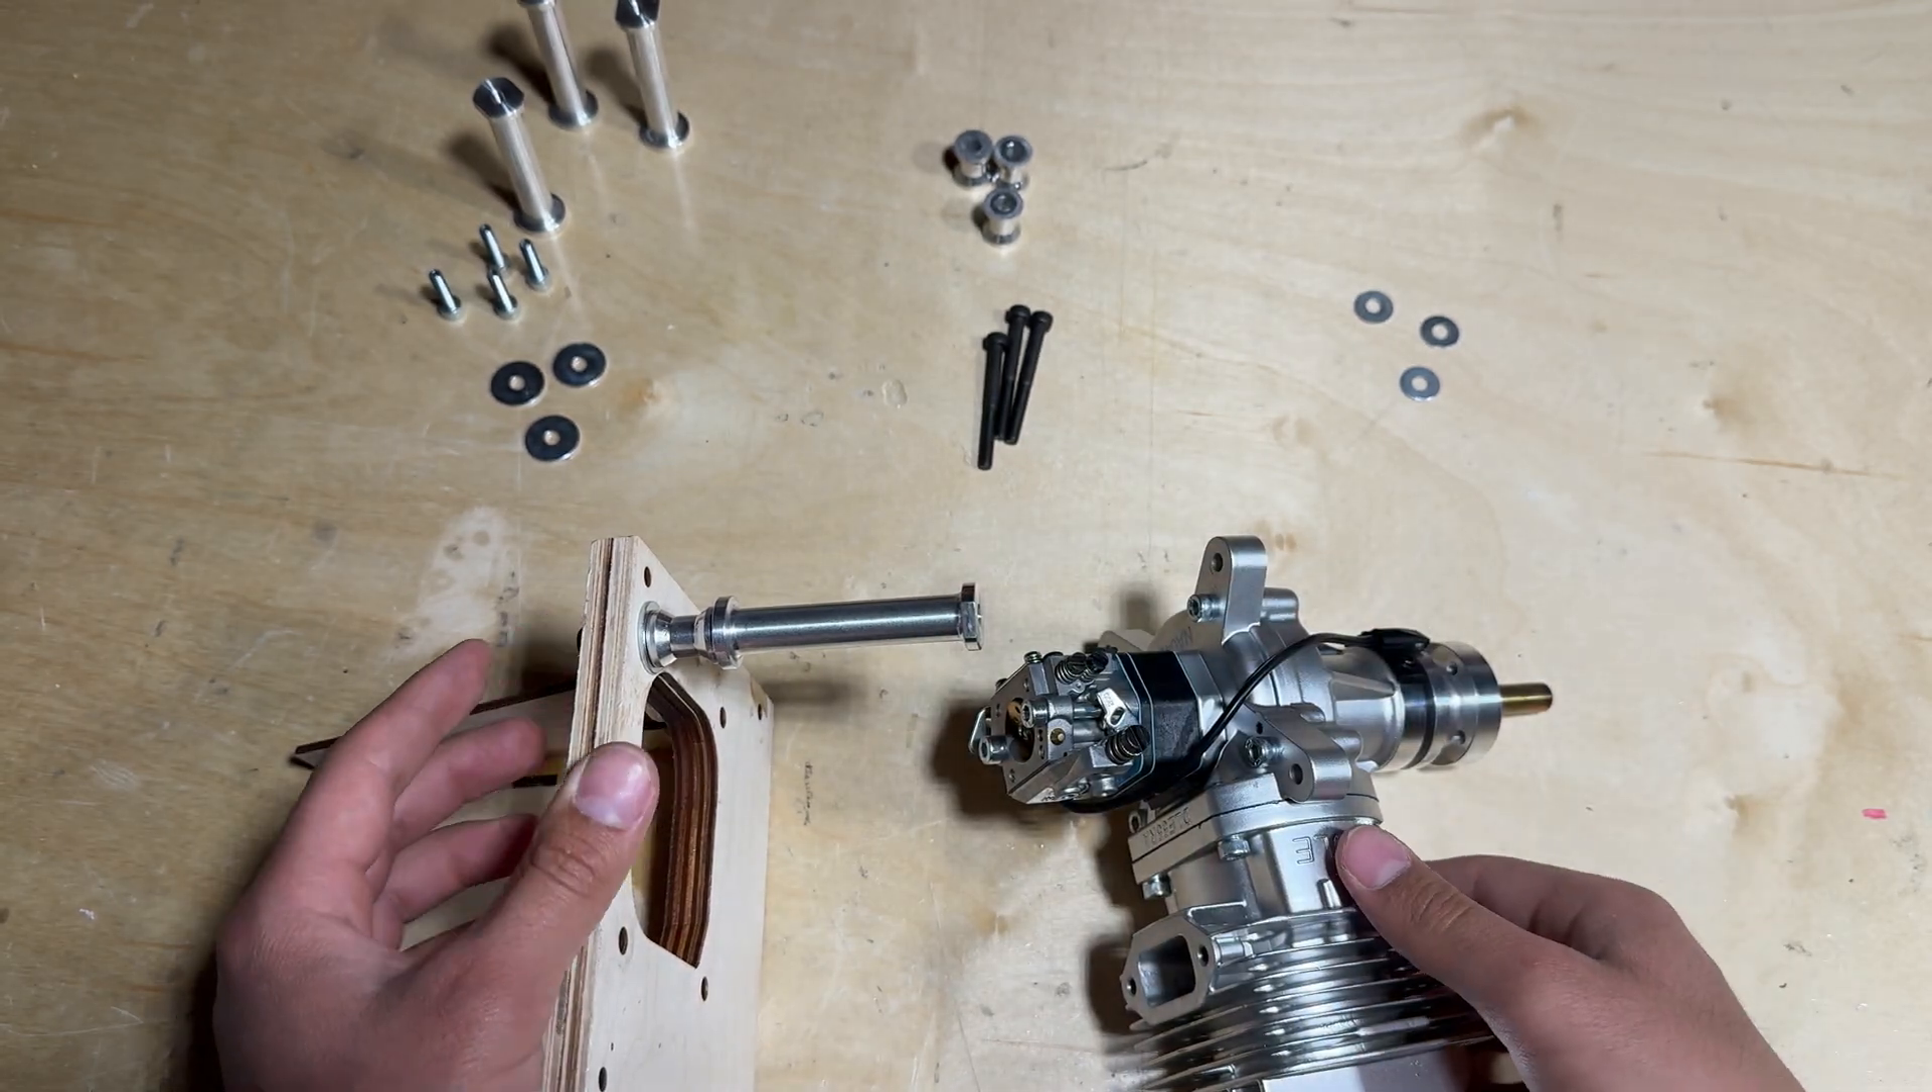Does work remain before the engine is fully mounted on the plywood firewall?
Yes.